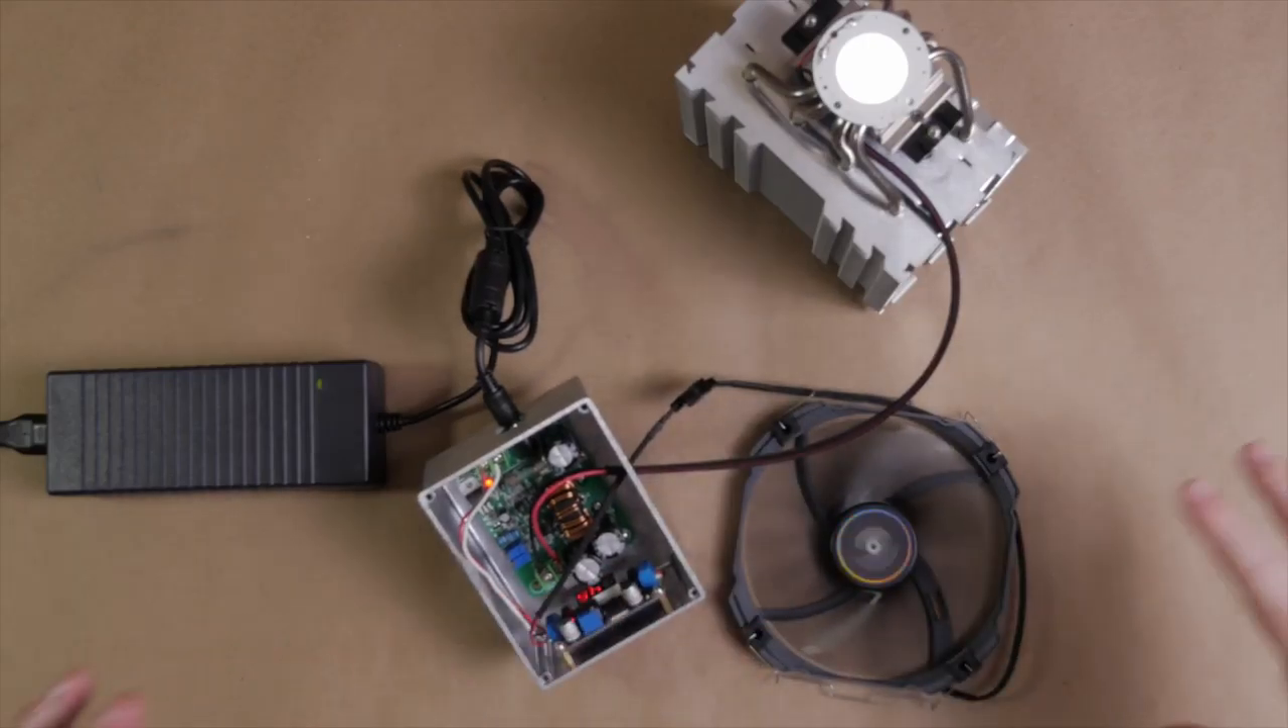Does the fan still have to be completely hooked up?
No.